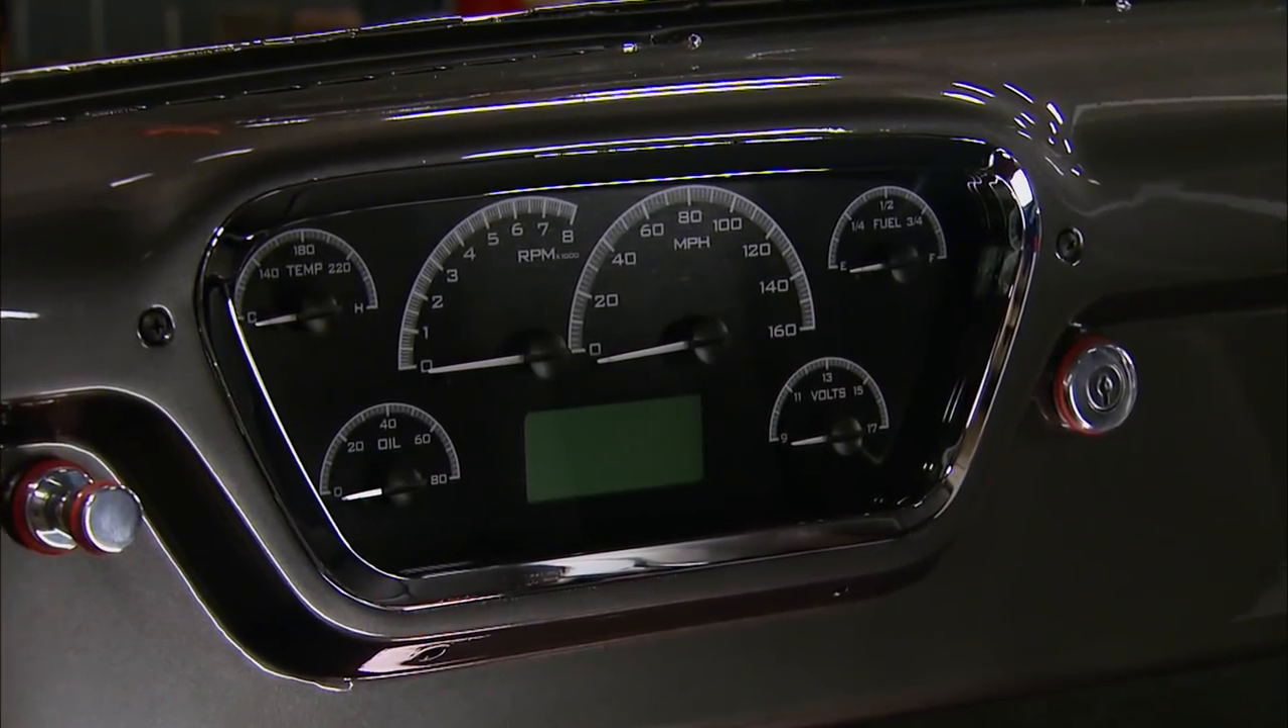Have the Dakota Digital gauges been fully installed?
Yes.